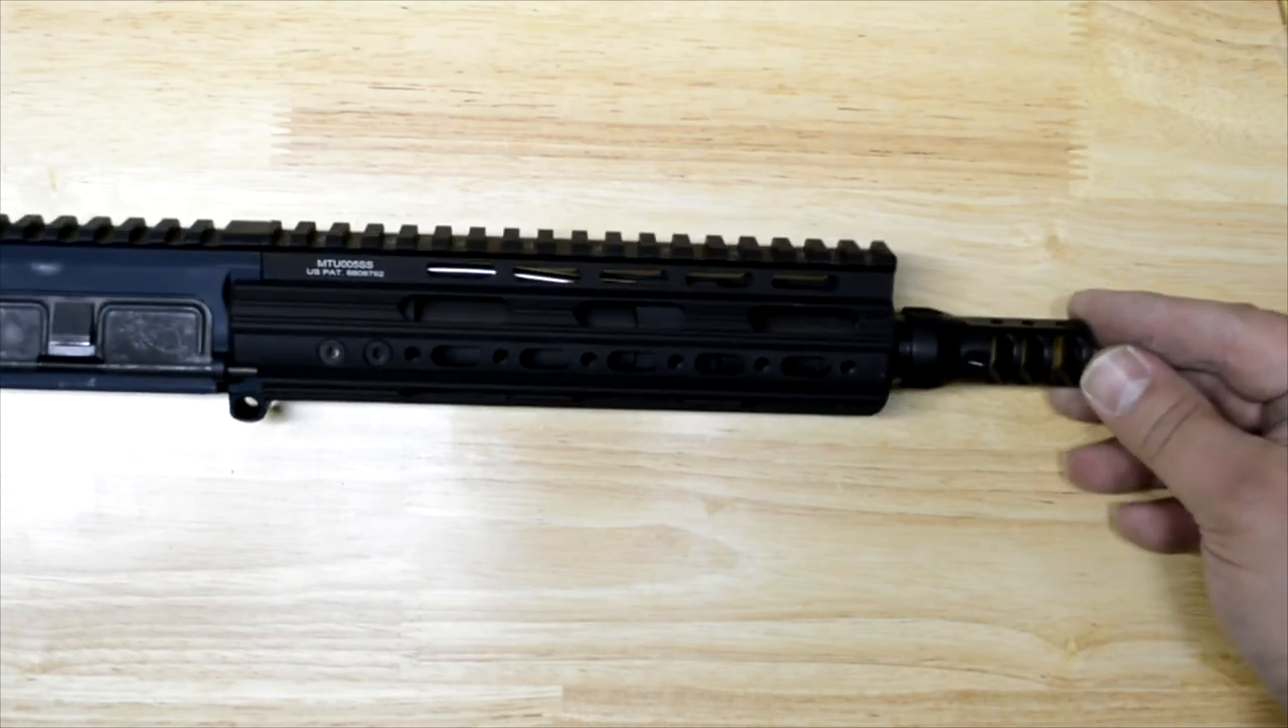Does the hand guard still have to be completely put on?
No.